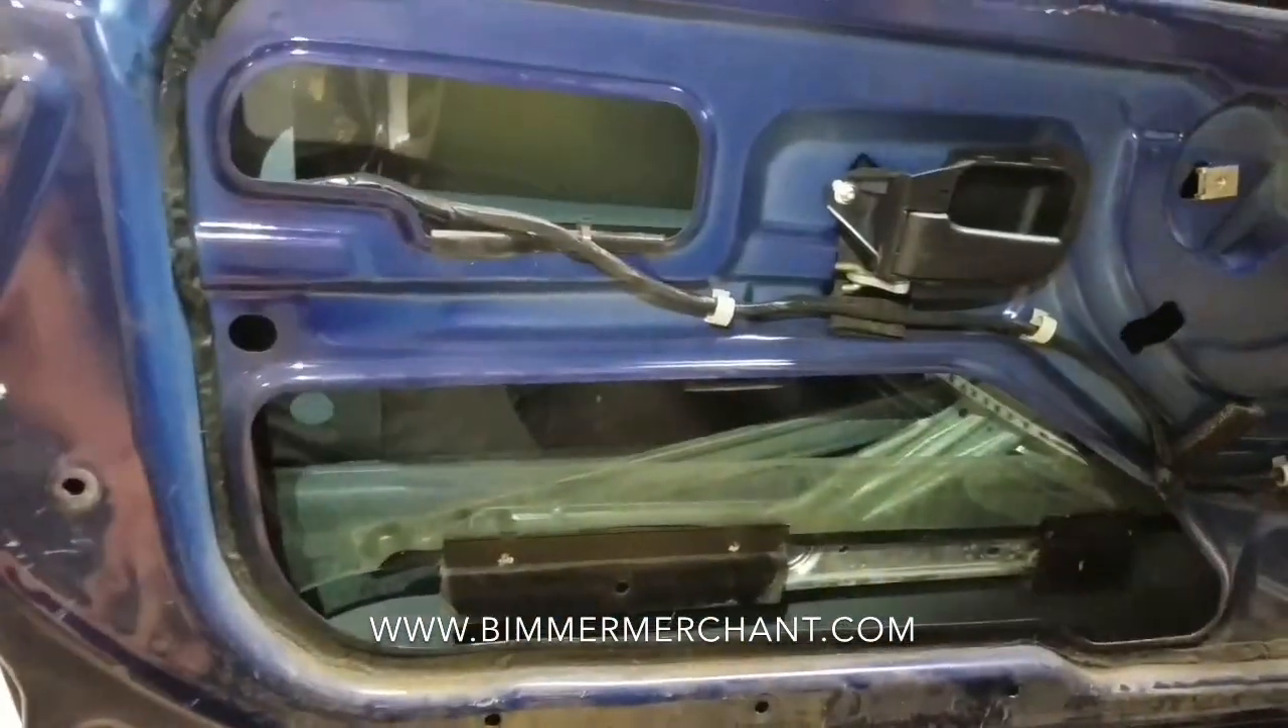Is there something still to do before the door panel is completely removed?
No.